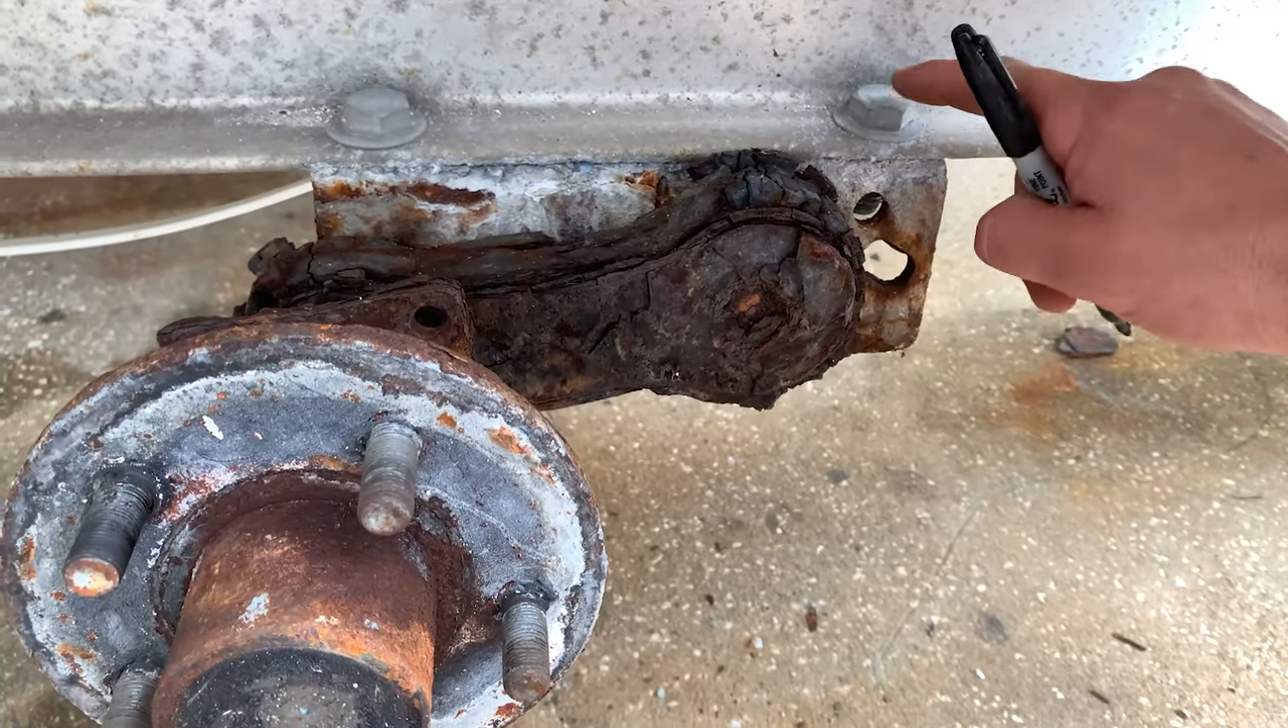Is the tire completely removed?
Yes.